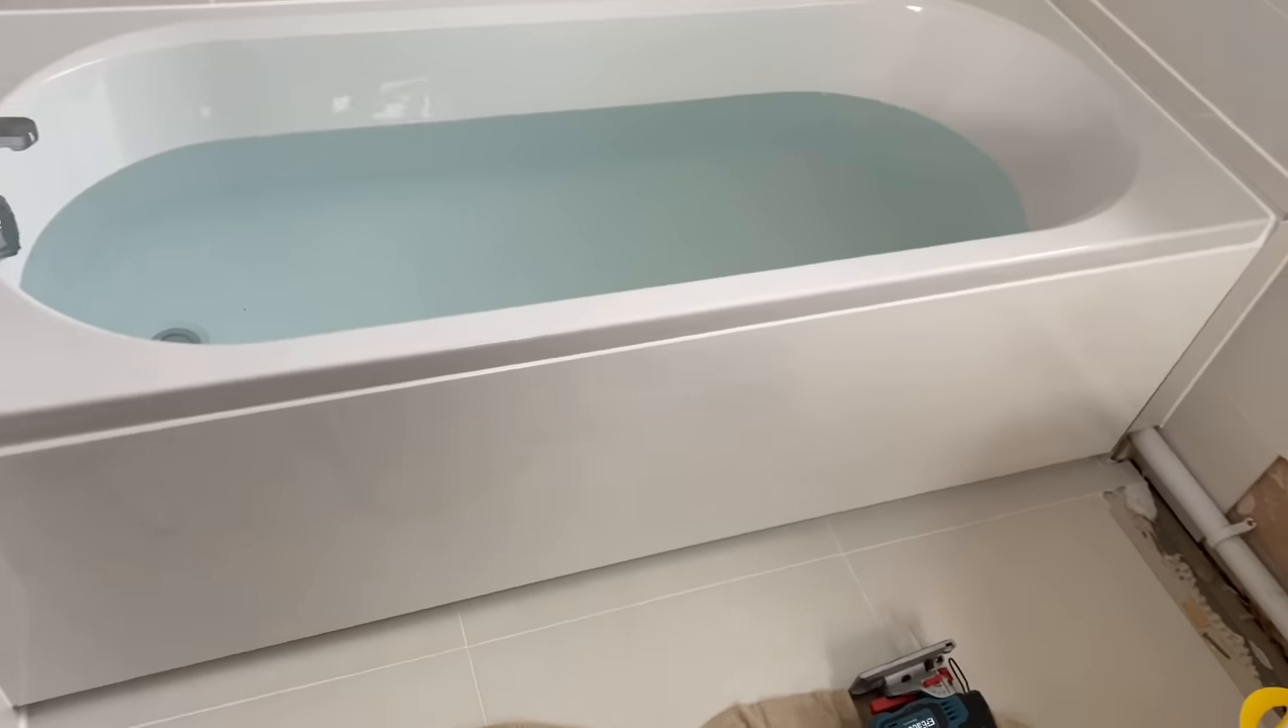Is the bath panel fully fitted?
Yes.